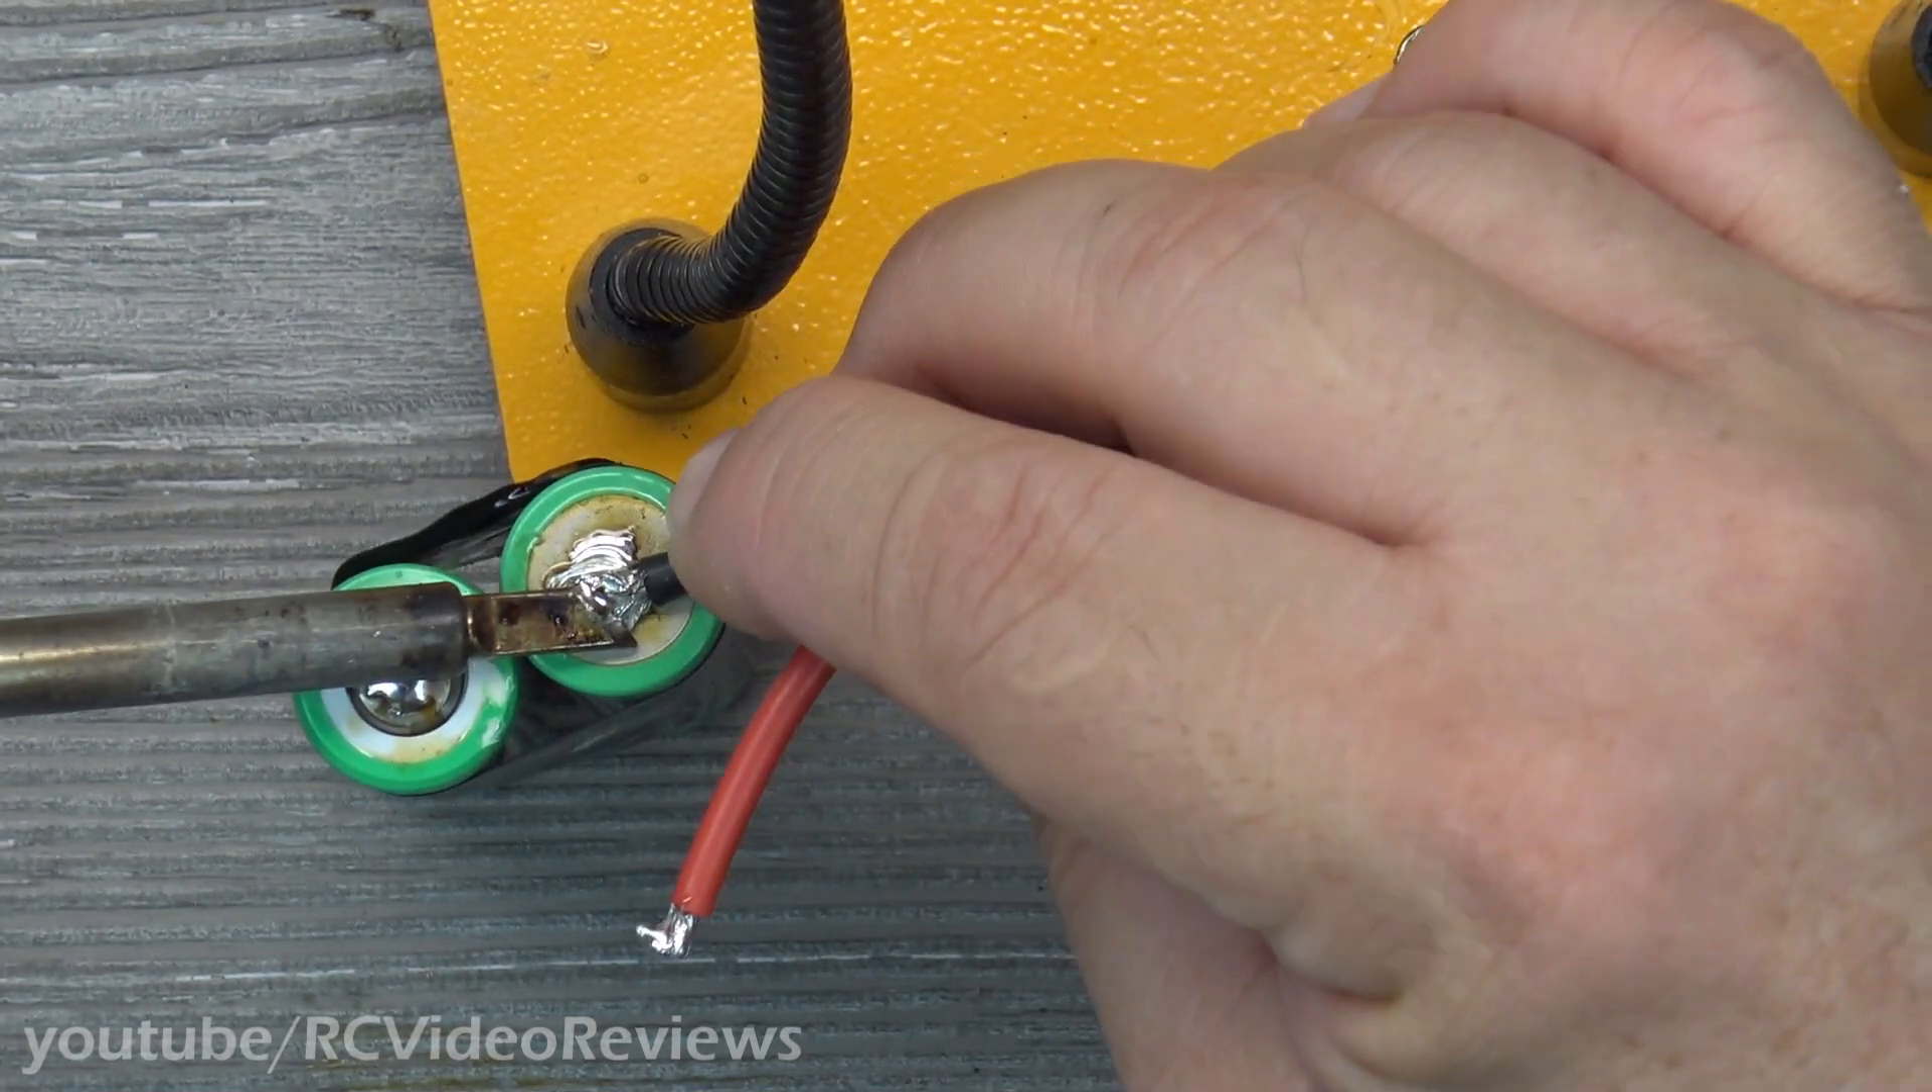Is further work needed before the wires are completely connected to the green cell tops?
Yes.